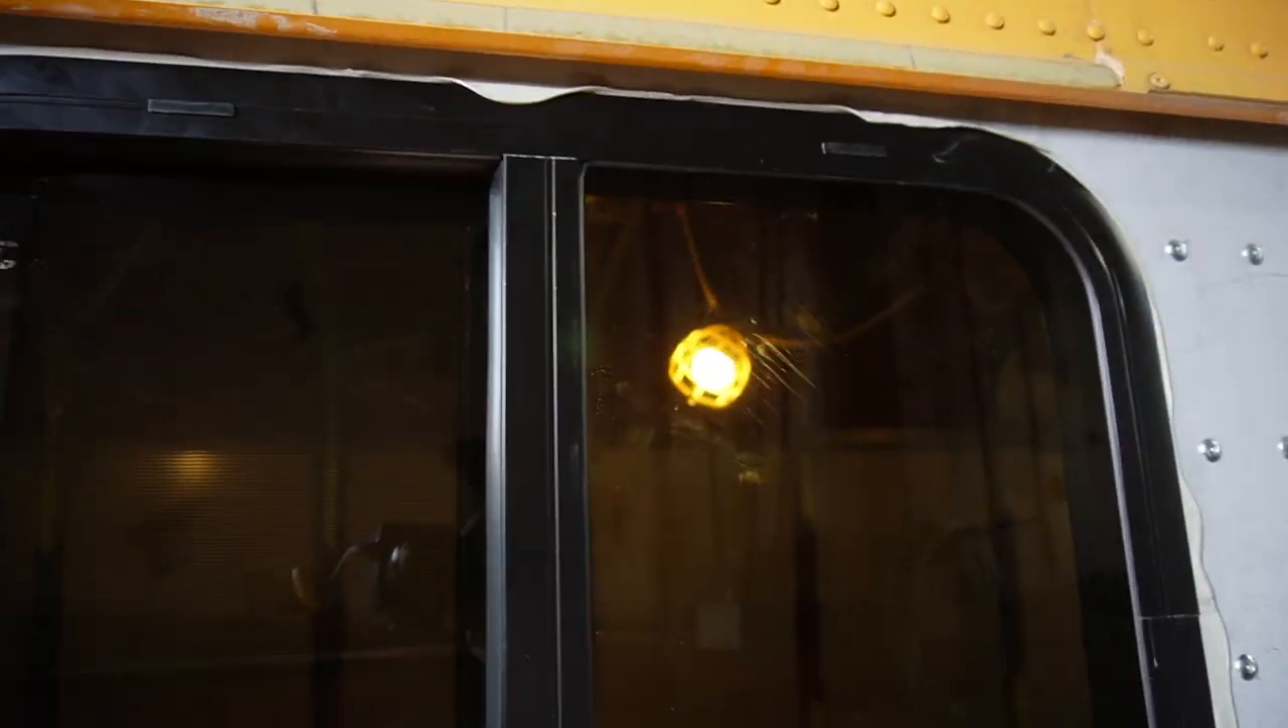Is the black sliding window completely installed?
Yes.